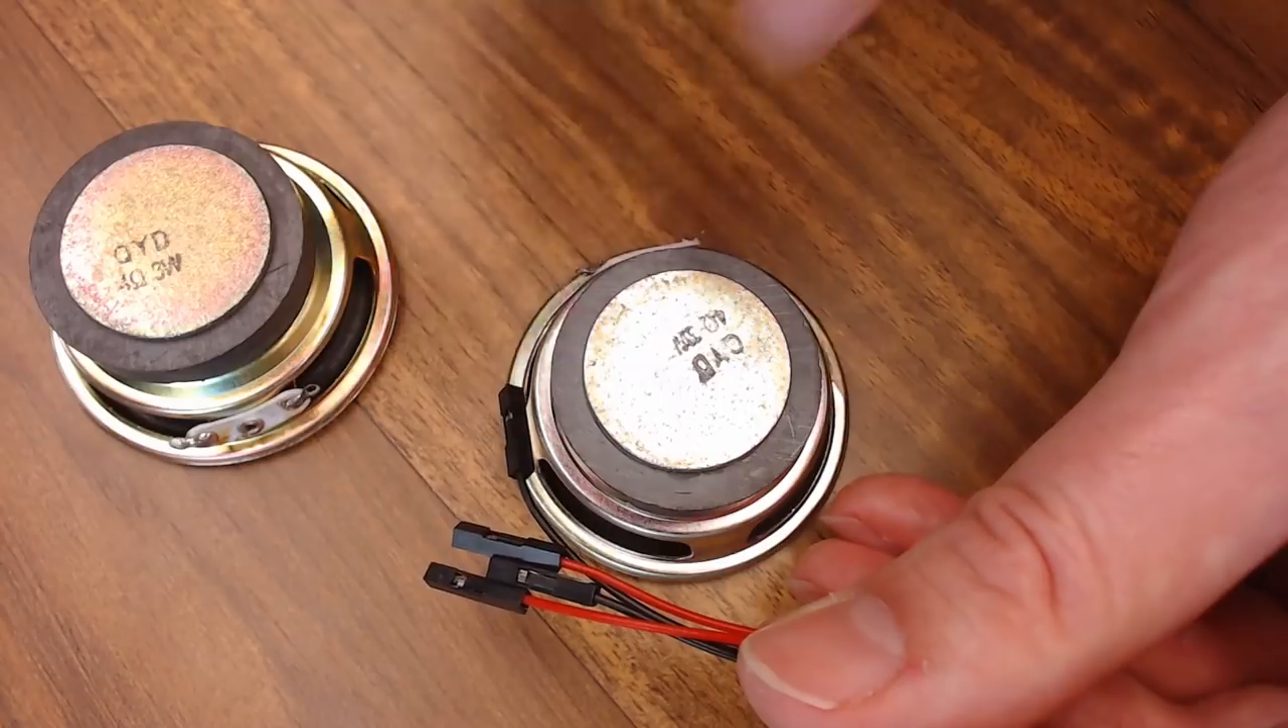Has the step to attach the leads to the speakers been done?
No.